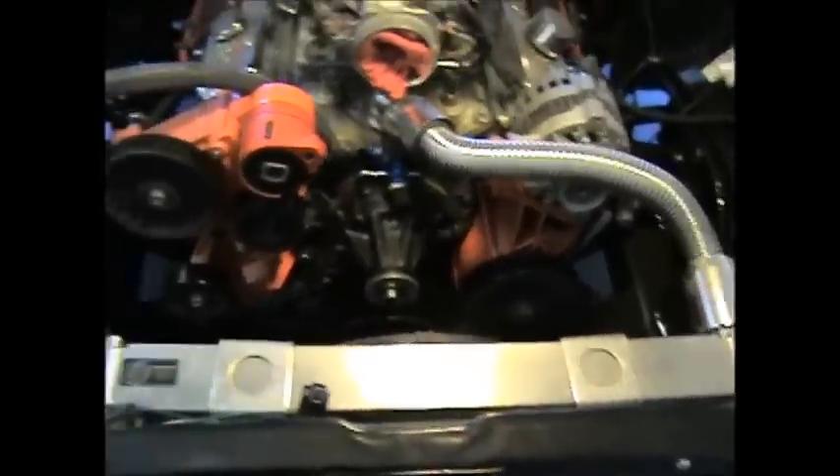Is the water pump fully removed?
No.